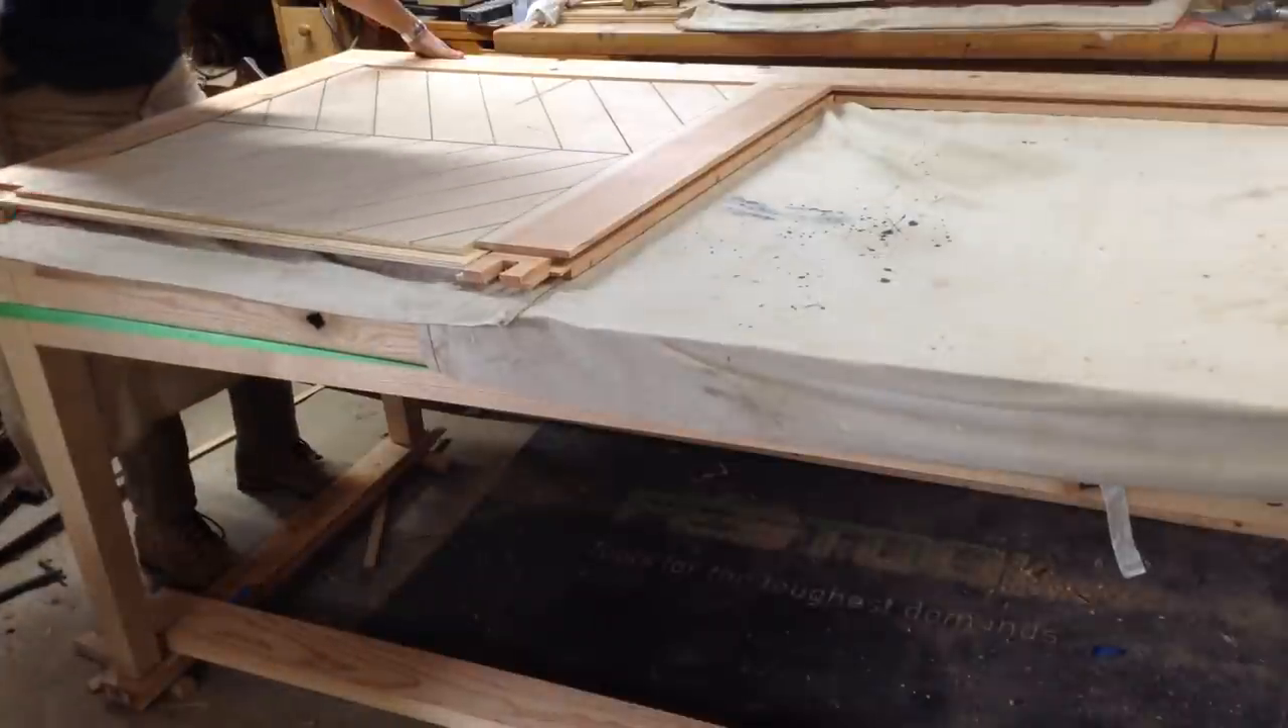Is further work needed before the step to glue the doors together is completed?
Yes.